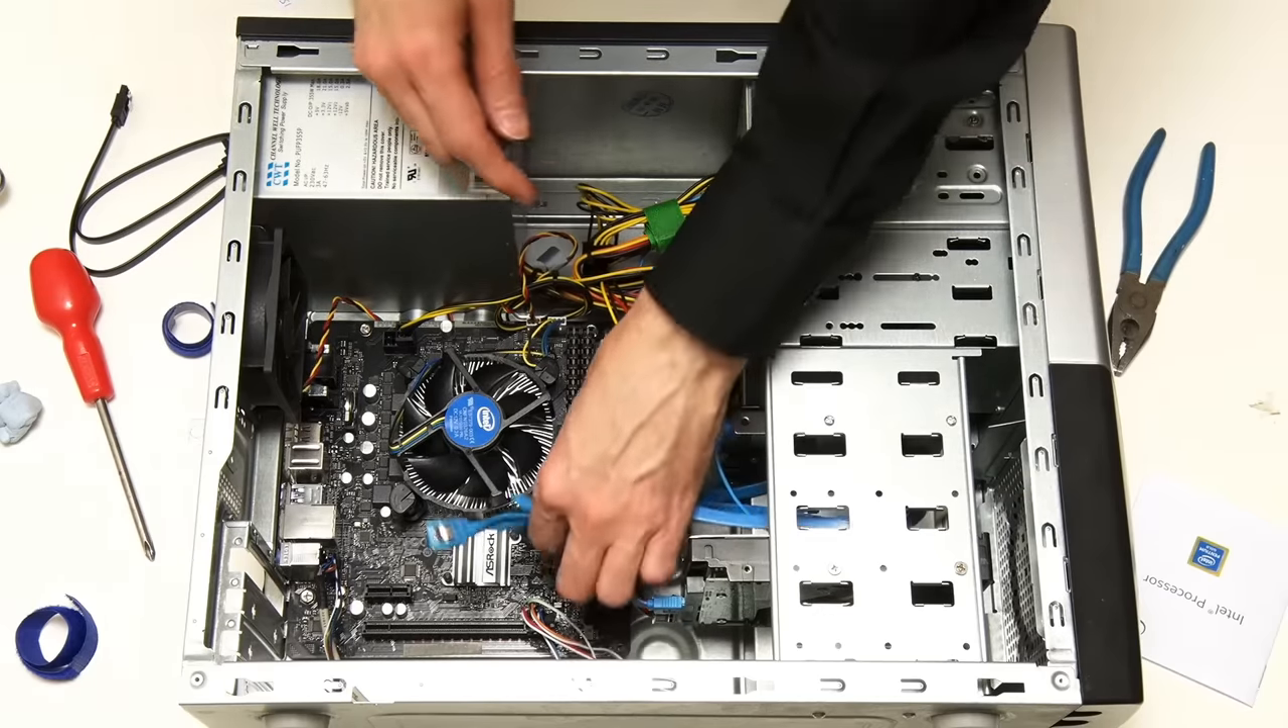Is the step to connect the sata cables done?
No.